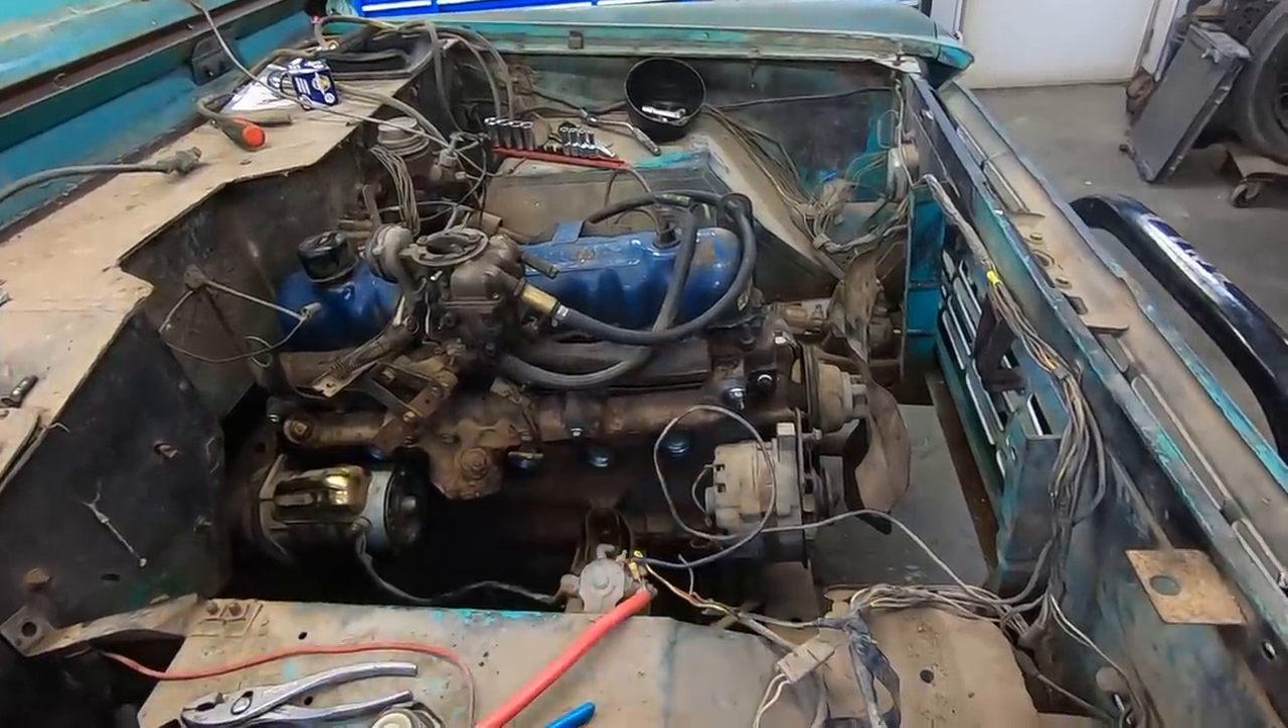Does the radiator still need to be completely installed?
Yes.